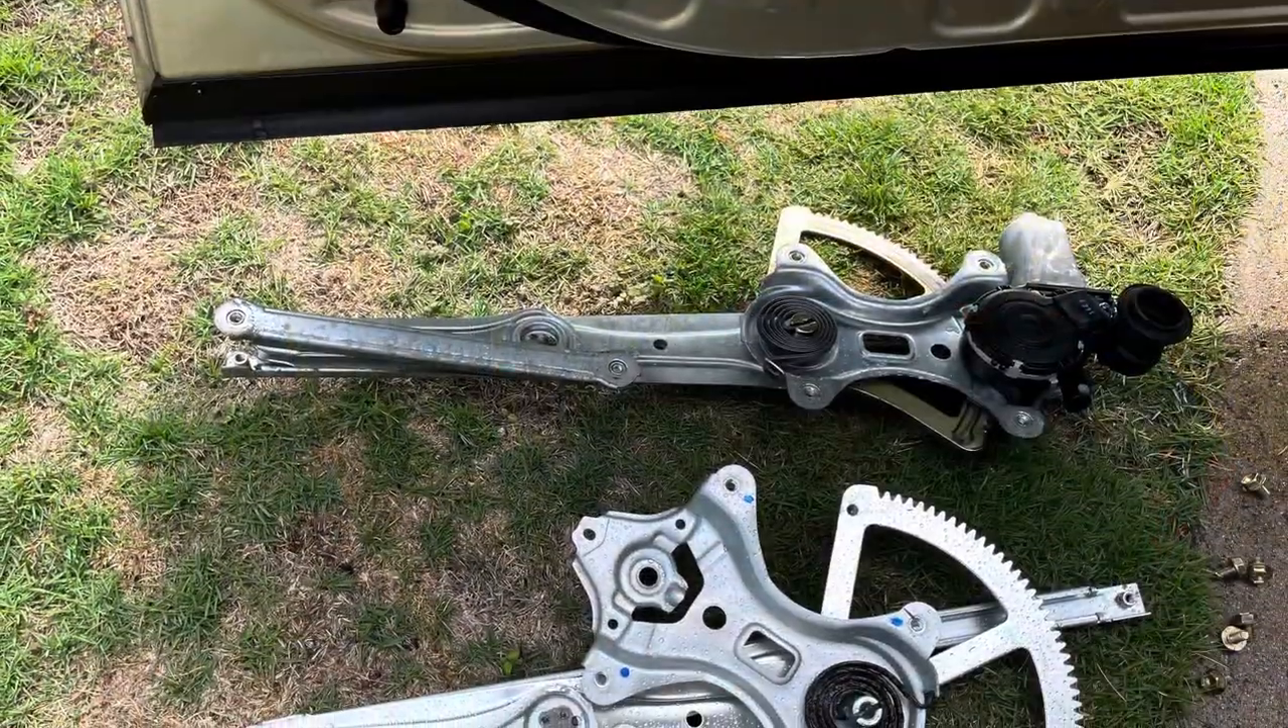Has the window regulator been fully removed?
Yes.